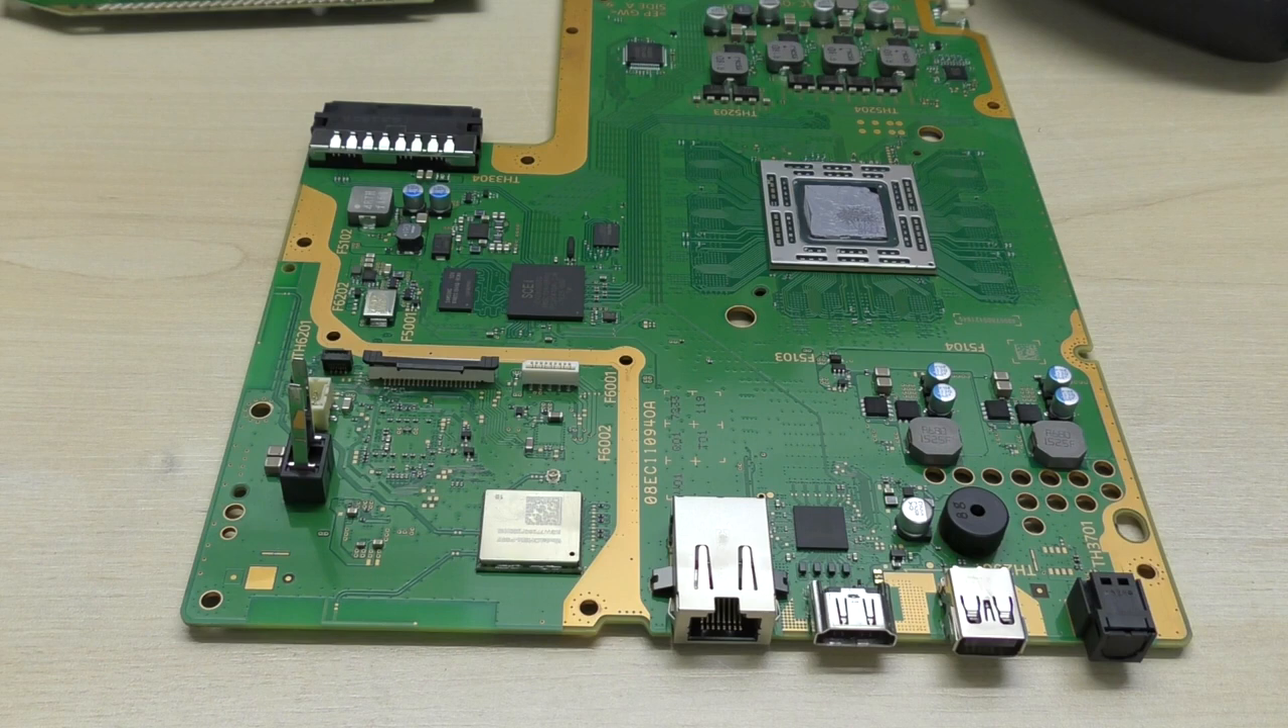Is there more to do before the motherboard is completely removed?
No.